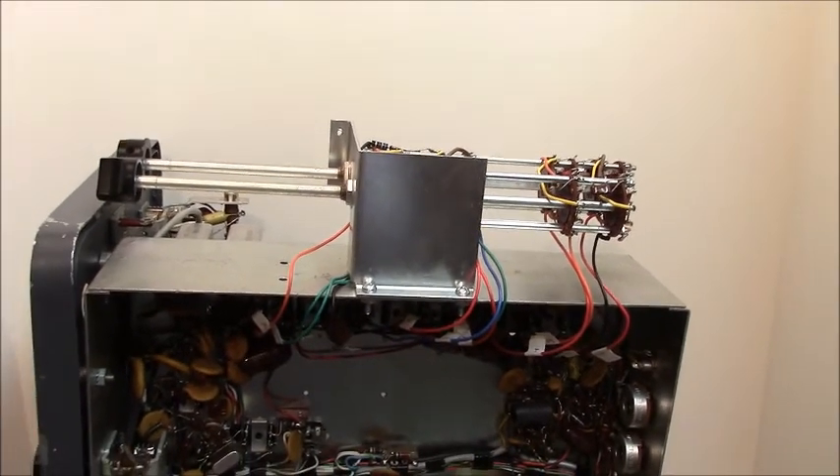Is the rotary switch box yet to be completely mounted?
No.